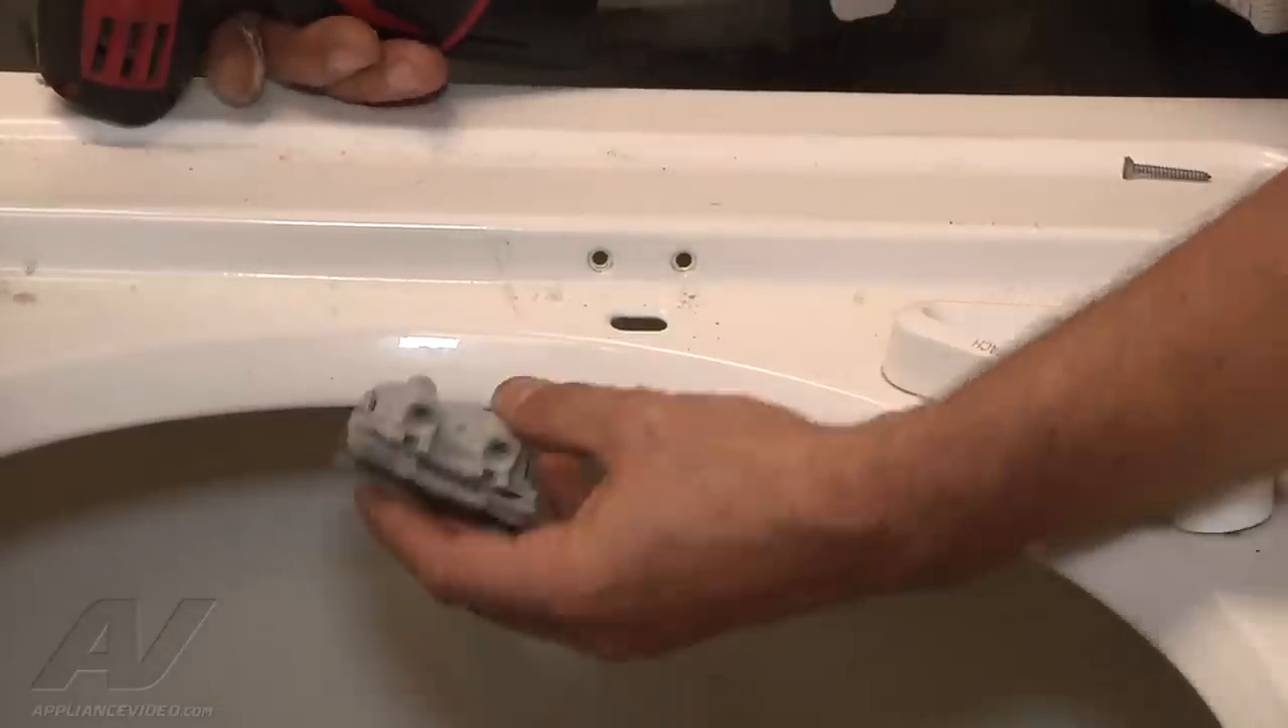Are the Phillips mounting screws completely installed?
No.